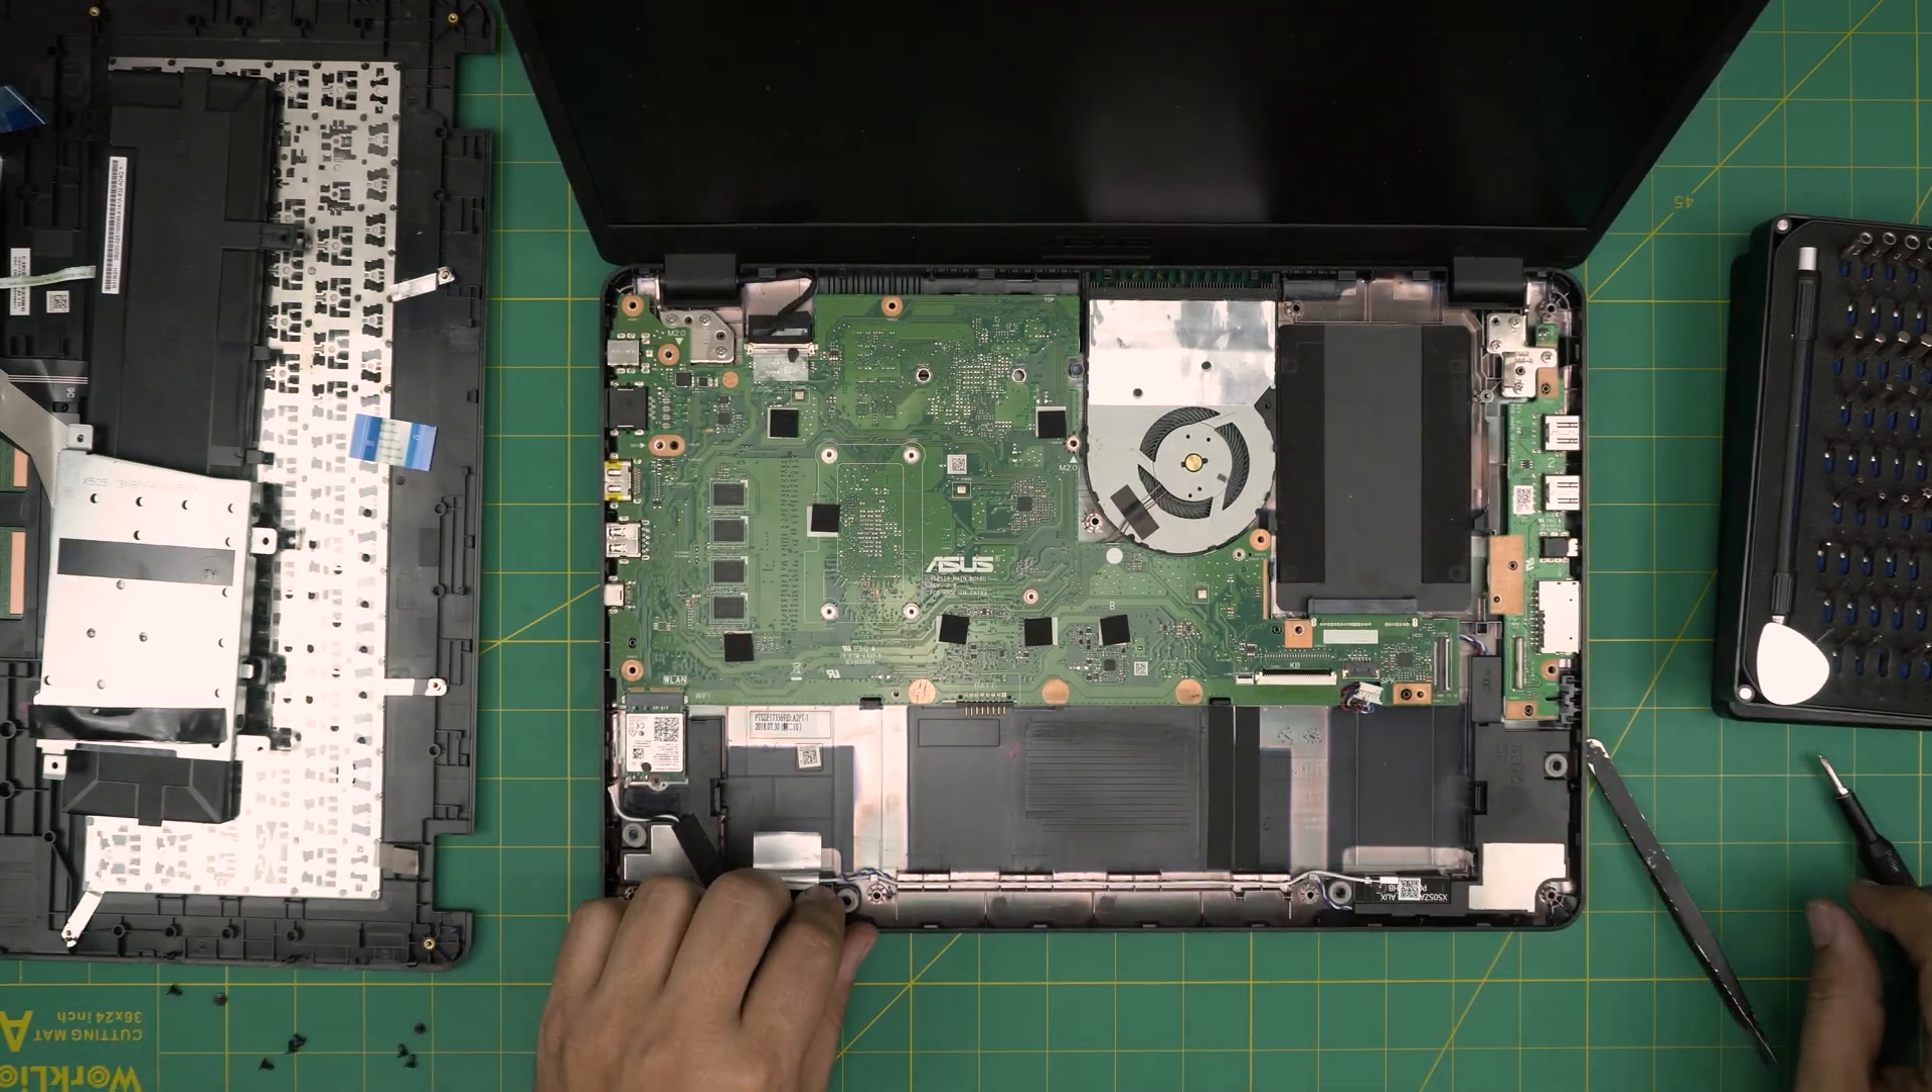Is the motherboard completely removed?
No.